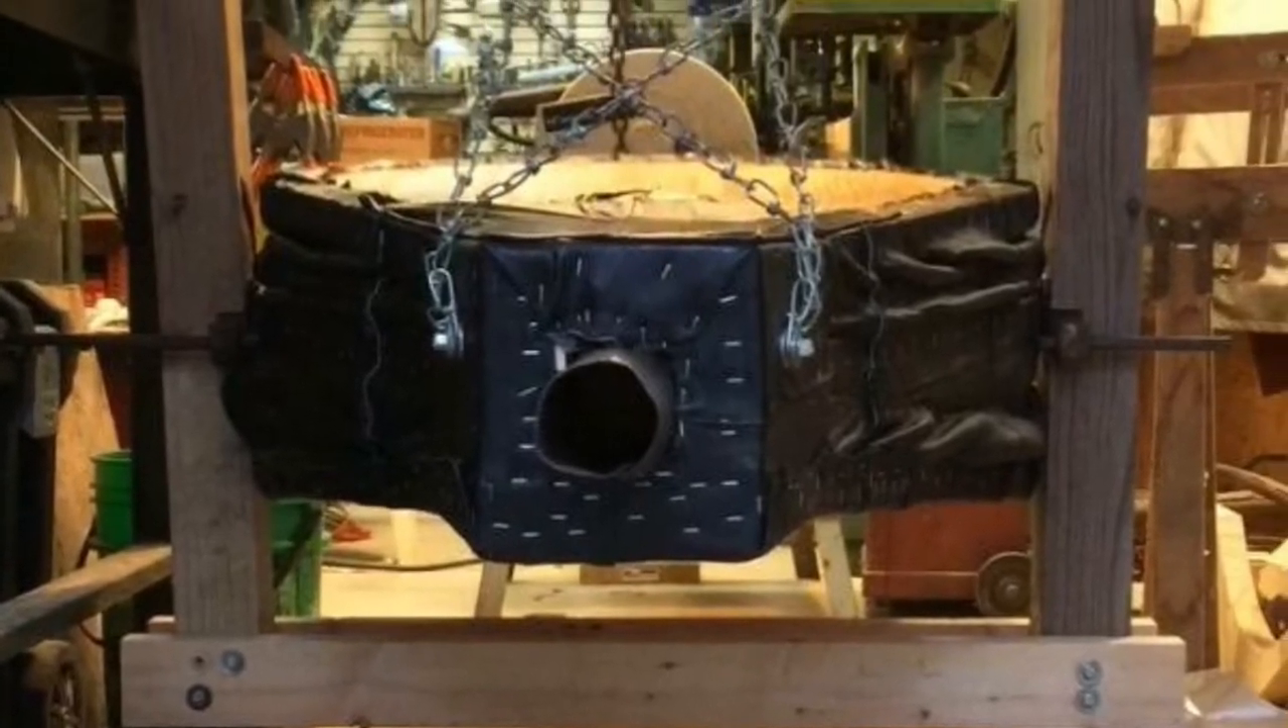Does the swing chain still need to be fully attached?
No.